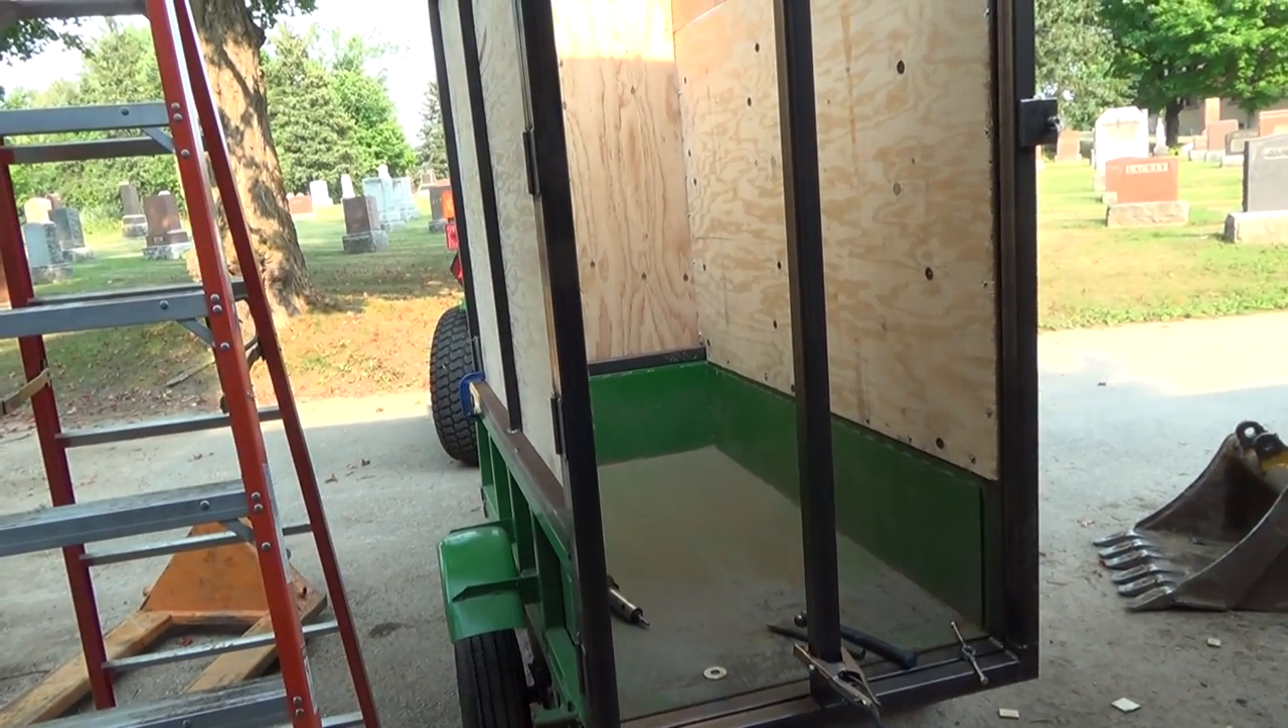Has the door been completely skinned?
No.